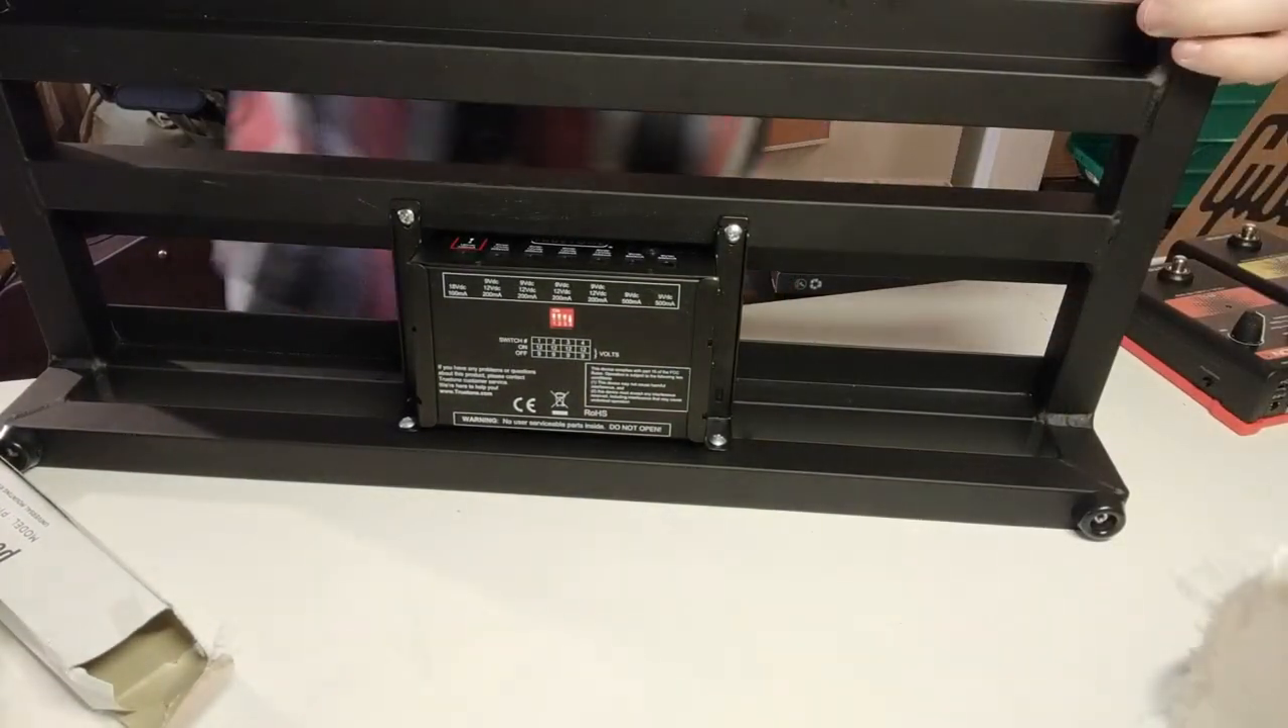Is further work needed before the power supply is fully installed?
No.